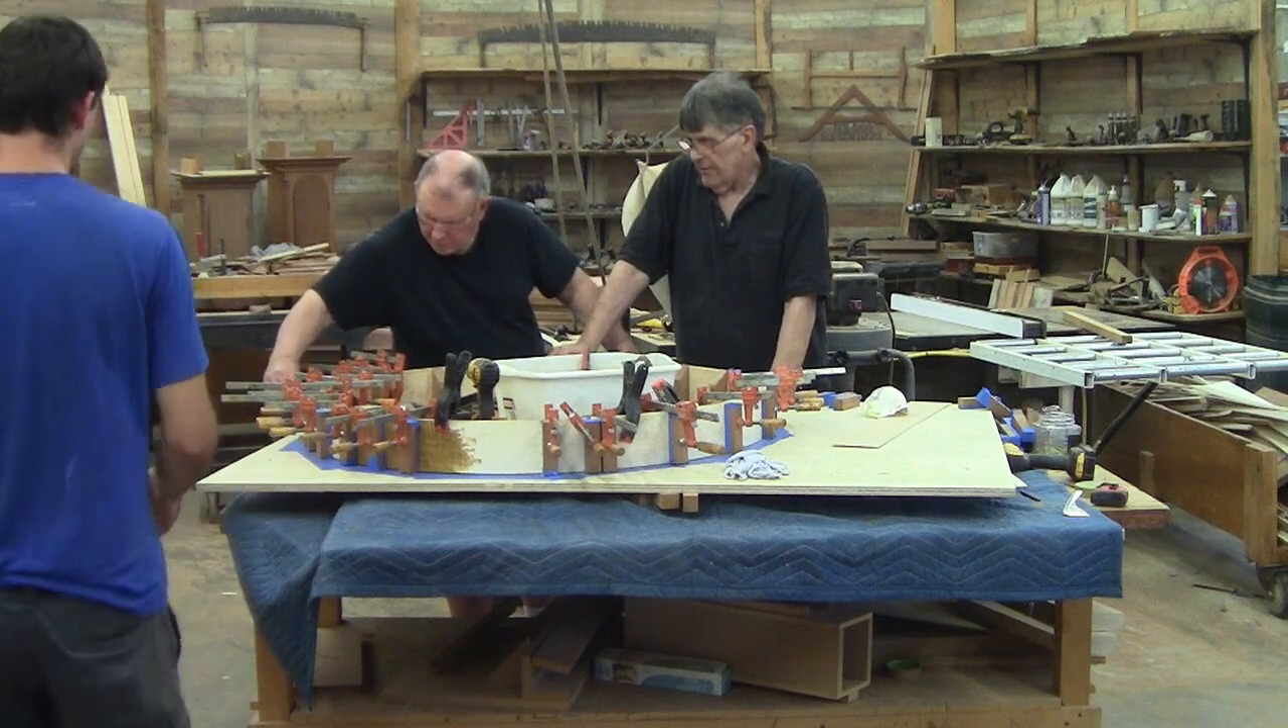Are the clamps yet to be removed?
Yes.